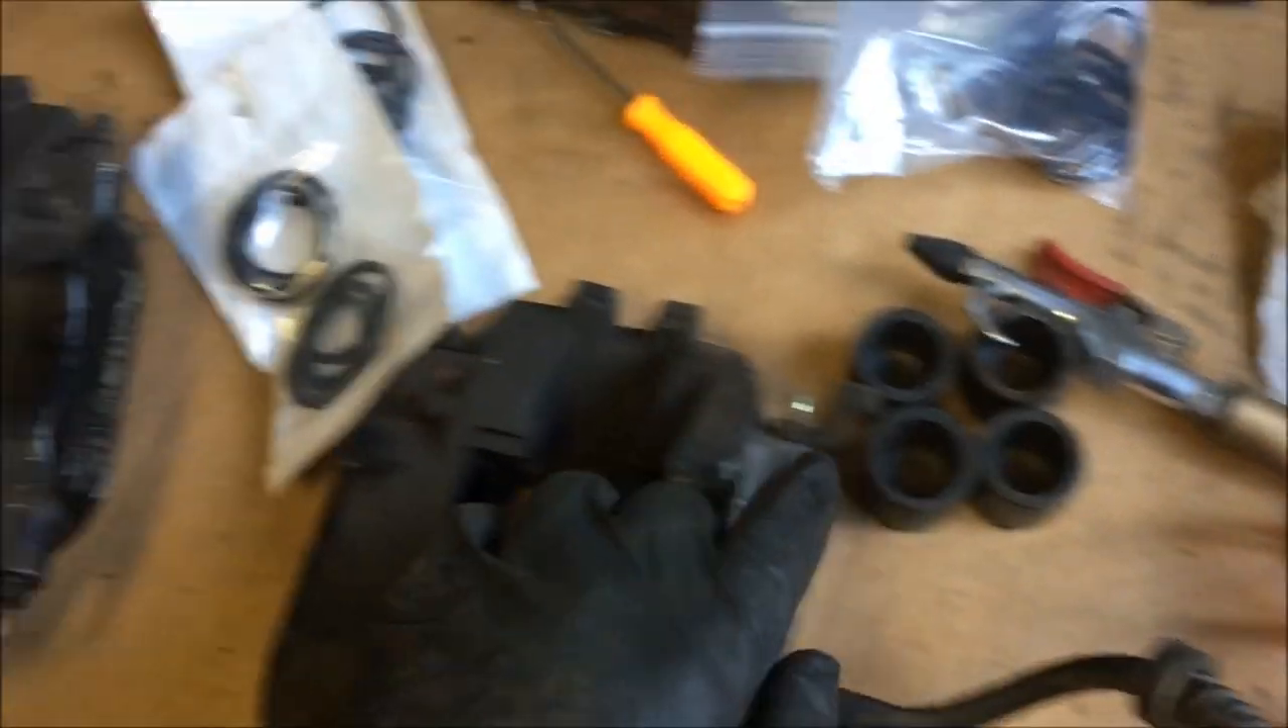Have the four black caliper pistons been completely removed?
Yes.